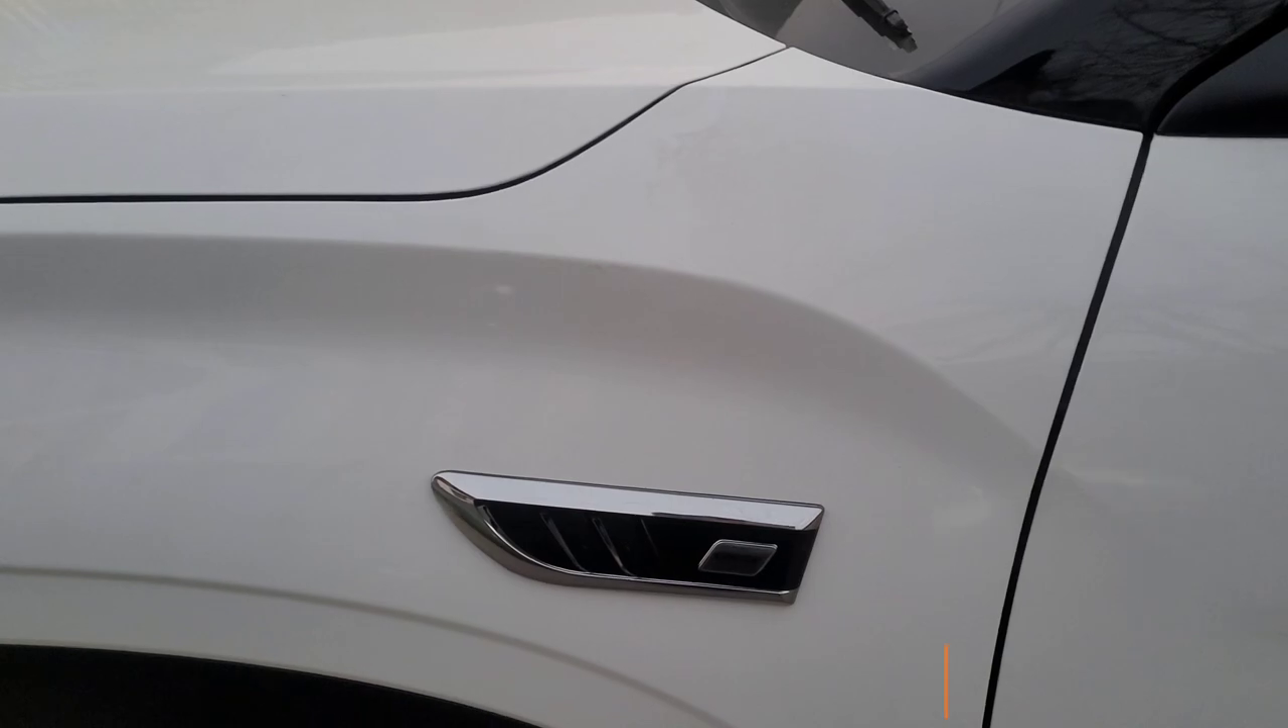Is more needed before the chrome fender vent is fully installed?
No.